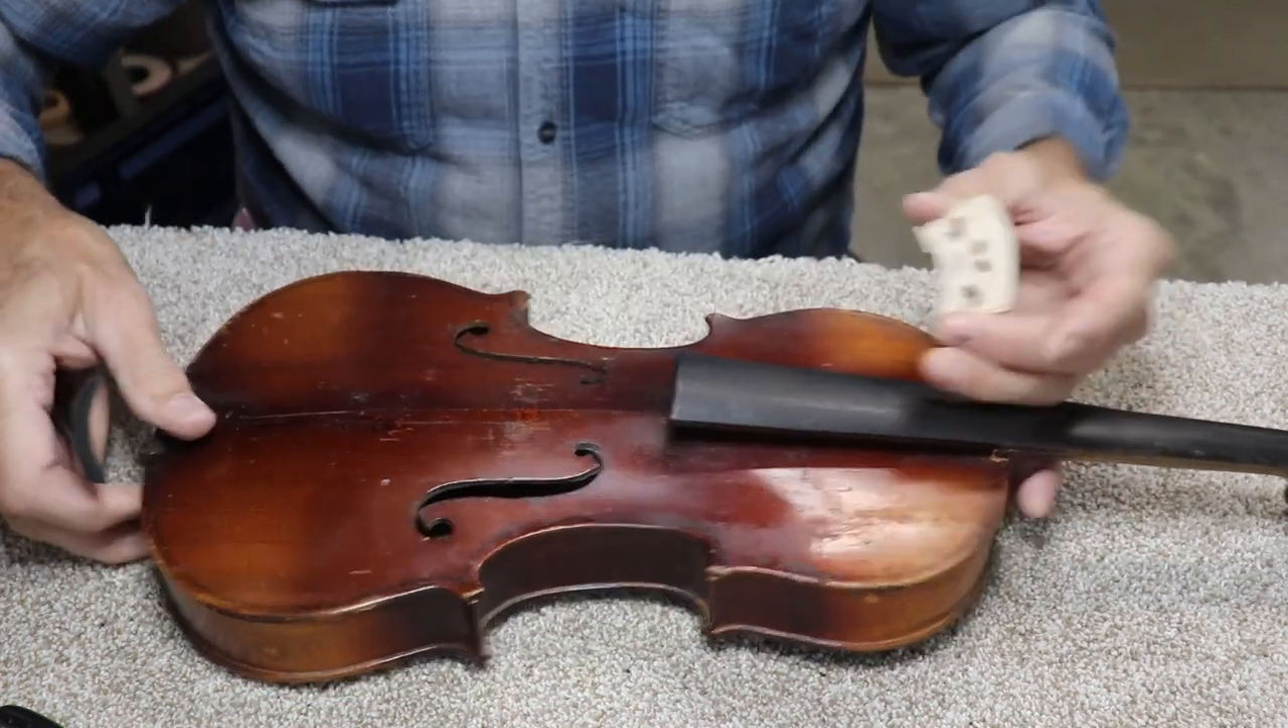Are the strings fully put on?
No.